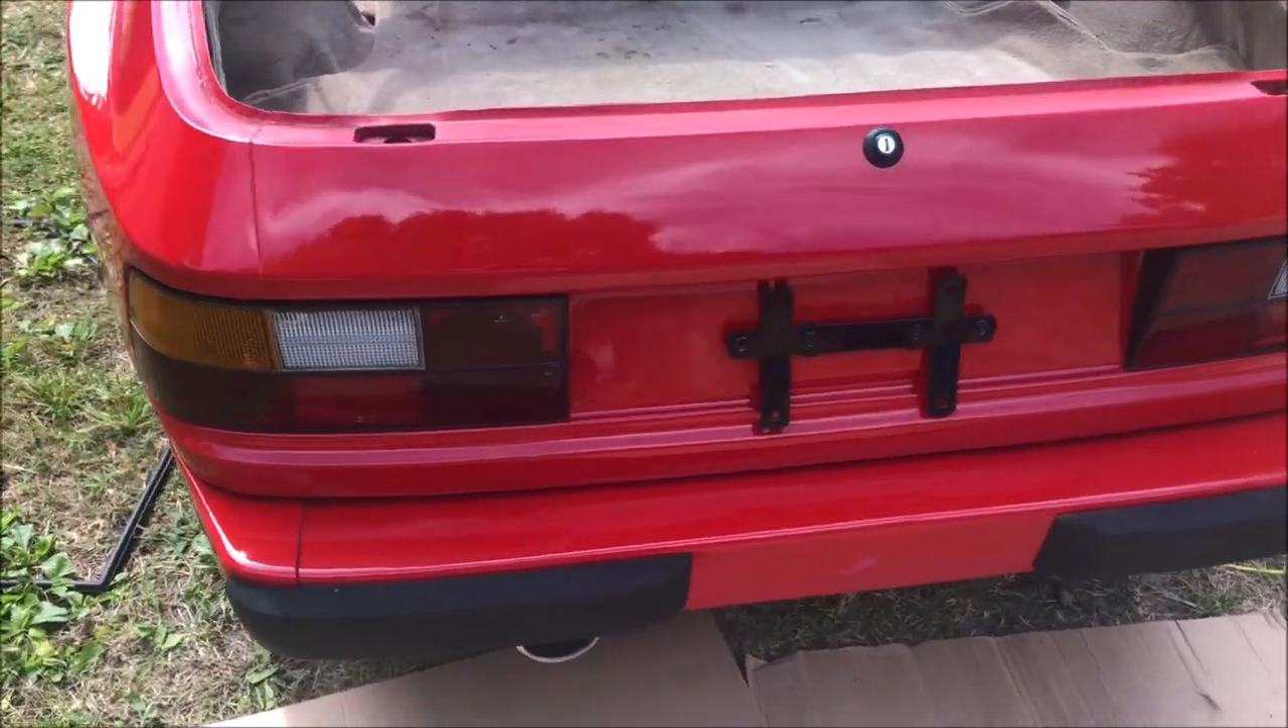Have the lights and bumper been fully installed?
Yes.